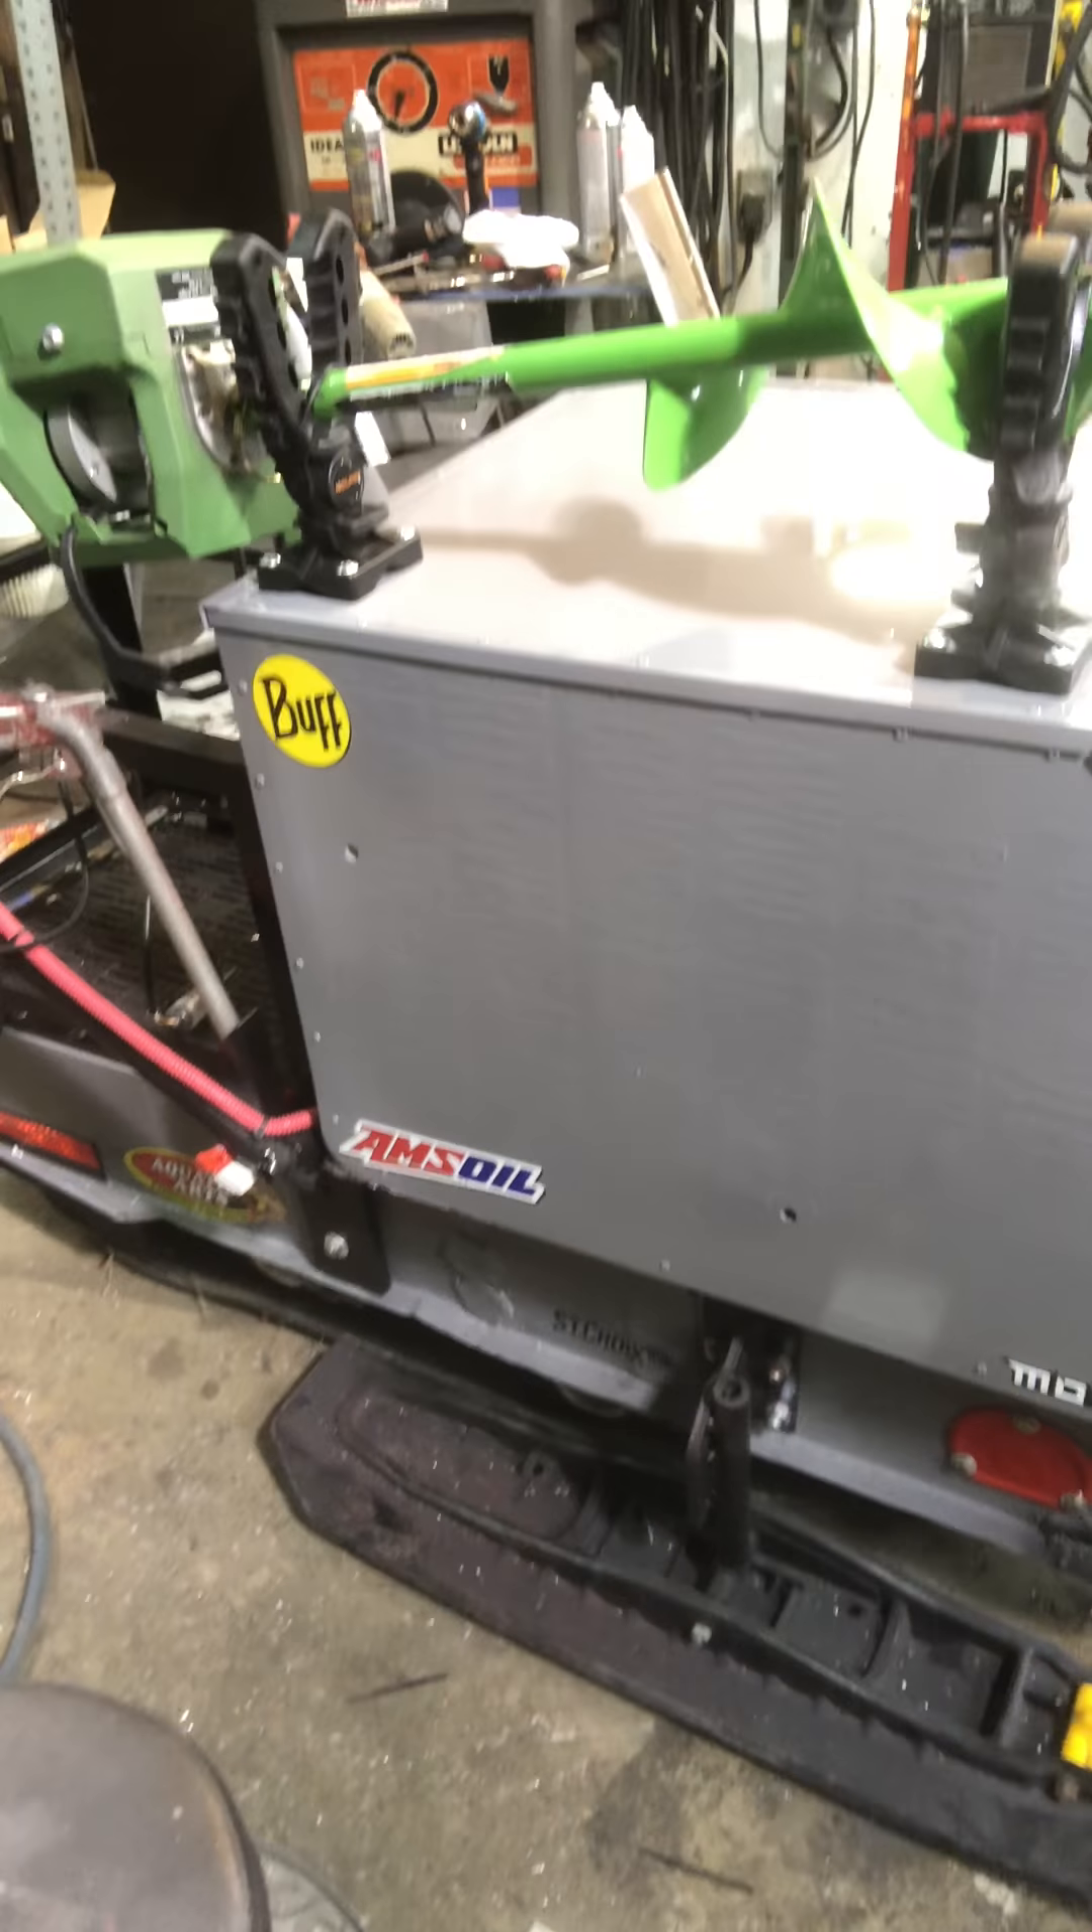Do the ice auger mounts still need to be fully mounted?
No.